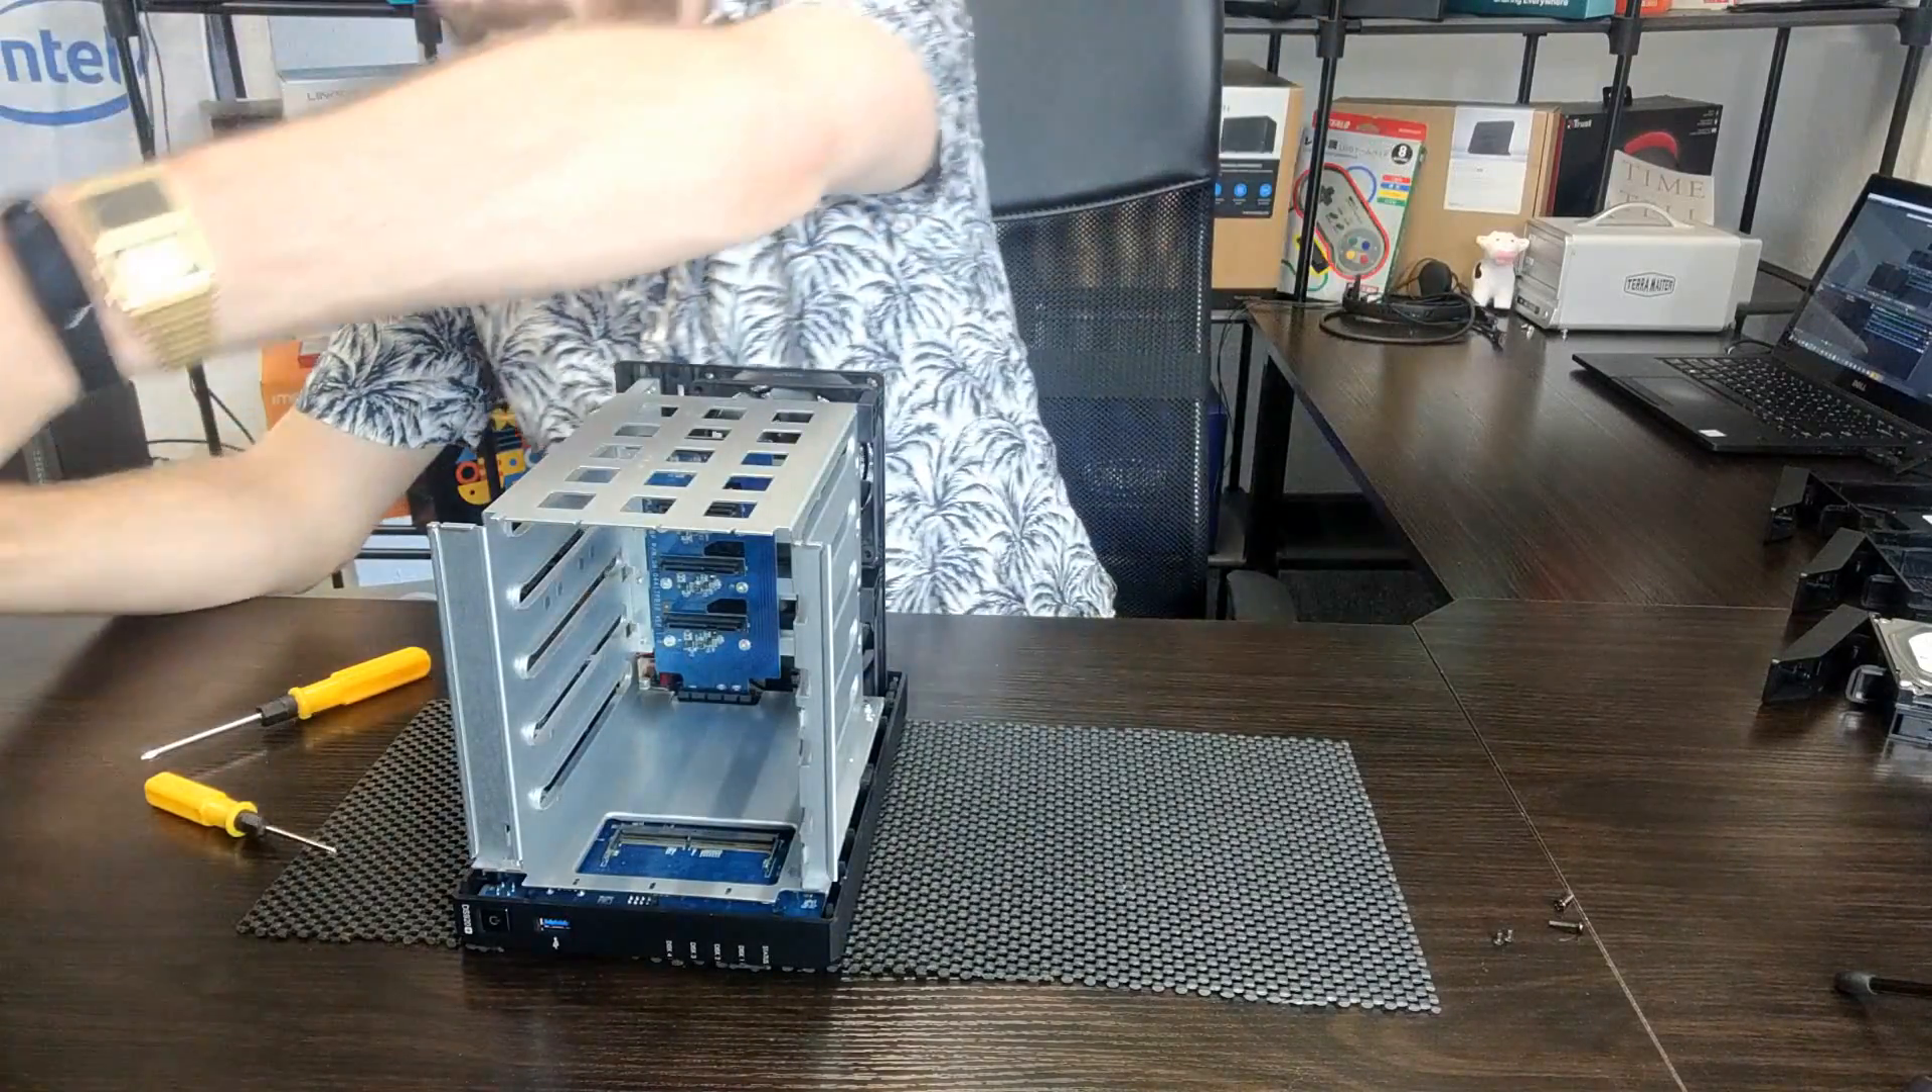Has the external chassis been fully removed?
Yes.